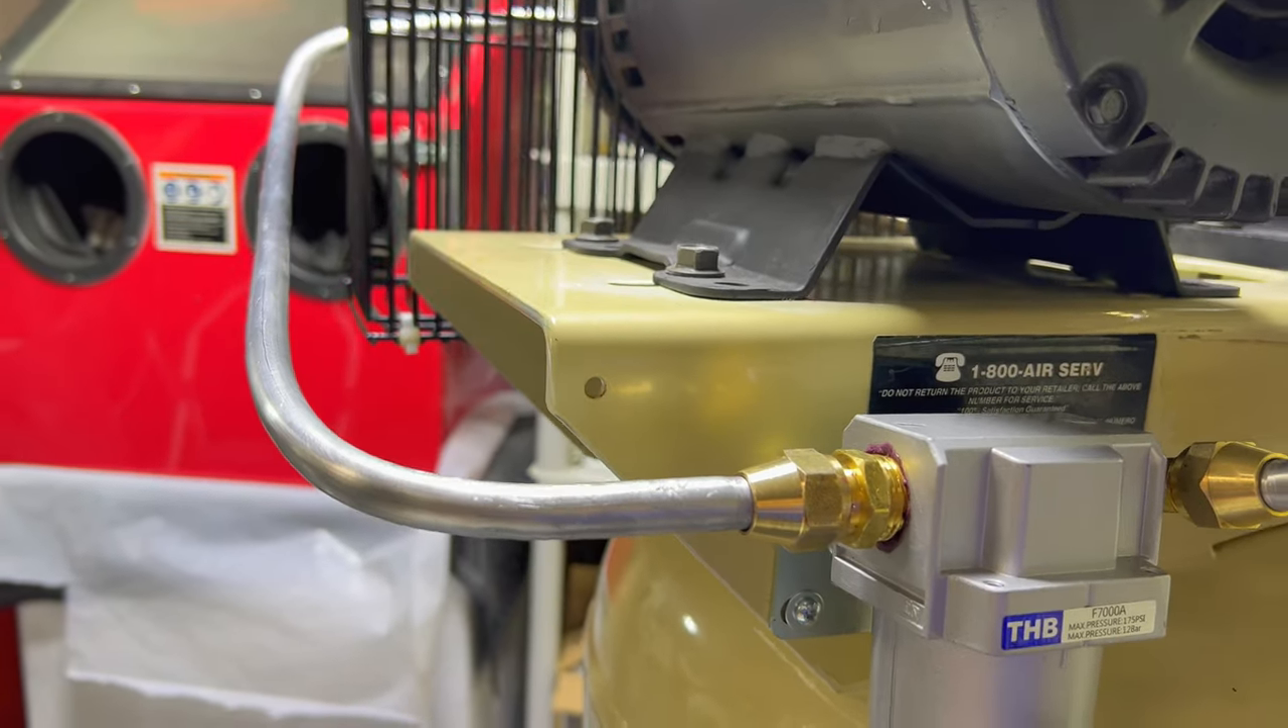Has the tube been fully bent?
Yes.